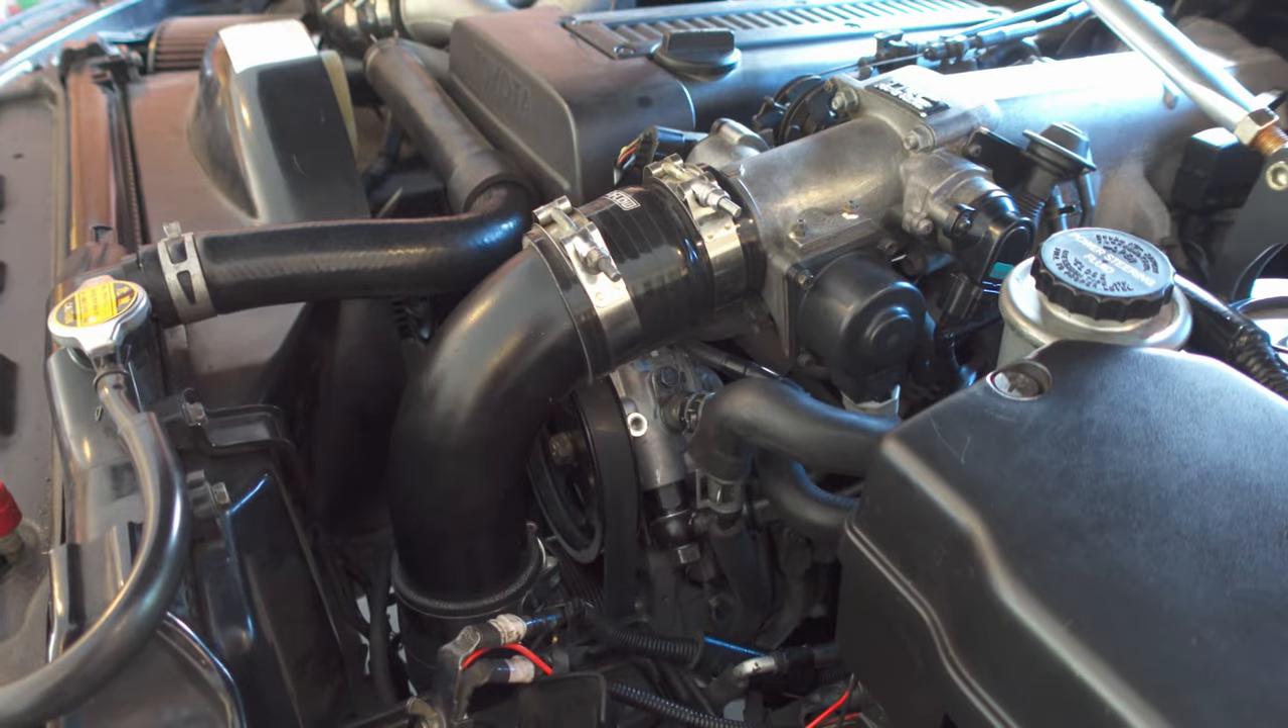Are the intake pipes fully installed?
Yes.